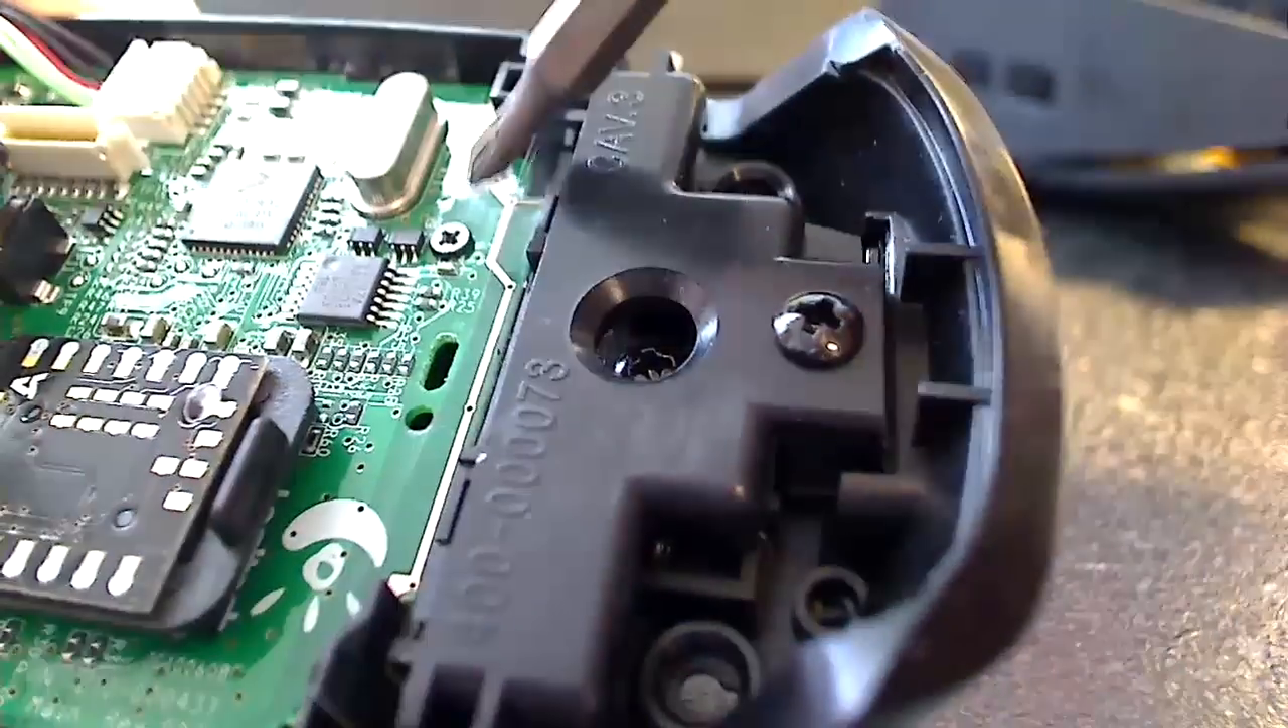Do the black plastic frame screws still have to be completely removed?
Yes.